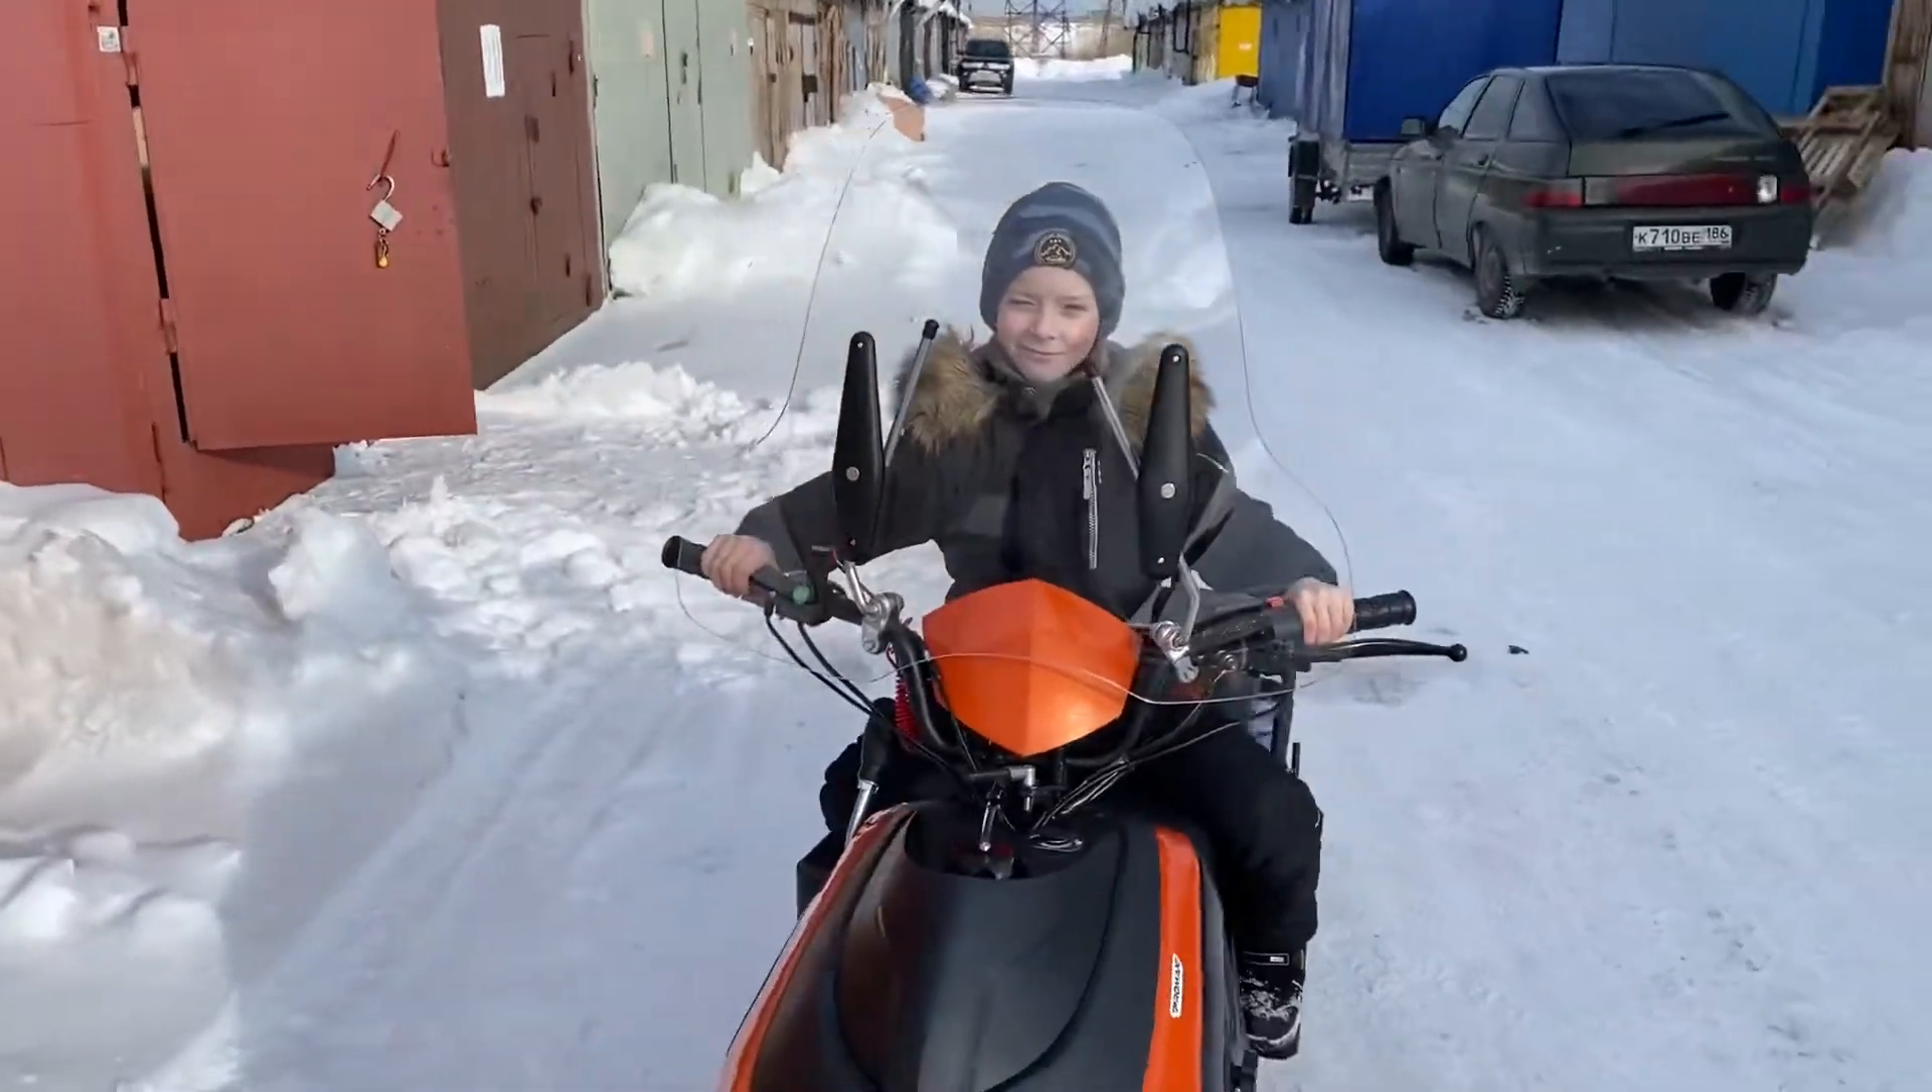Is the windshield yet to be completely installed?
No.